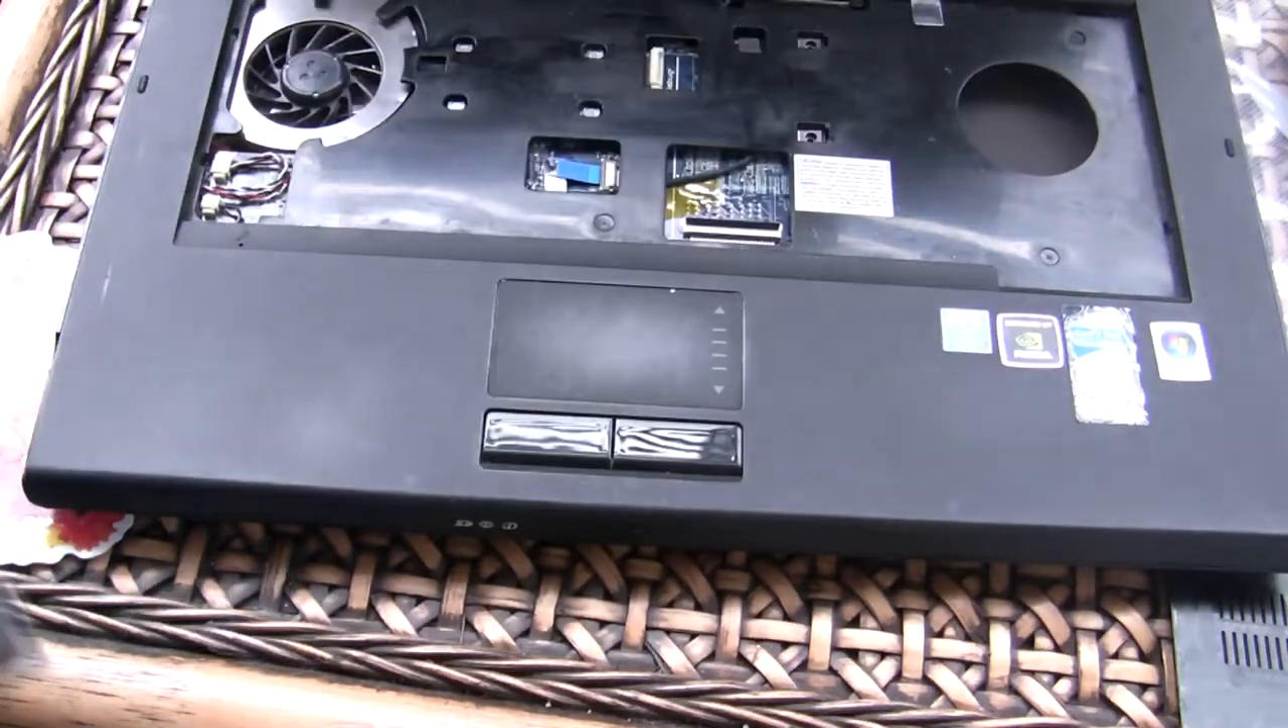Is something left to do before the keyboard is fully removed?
No.